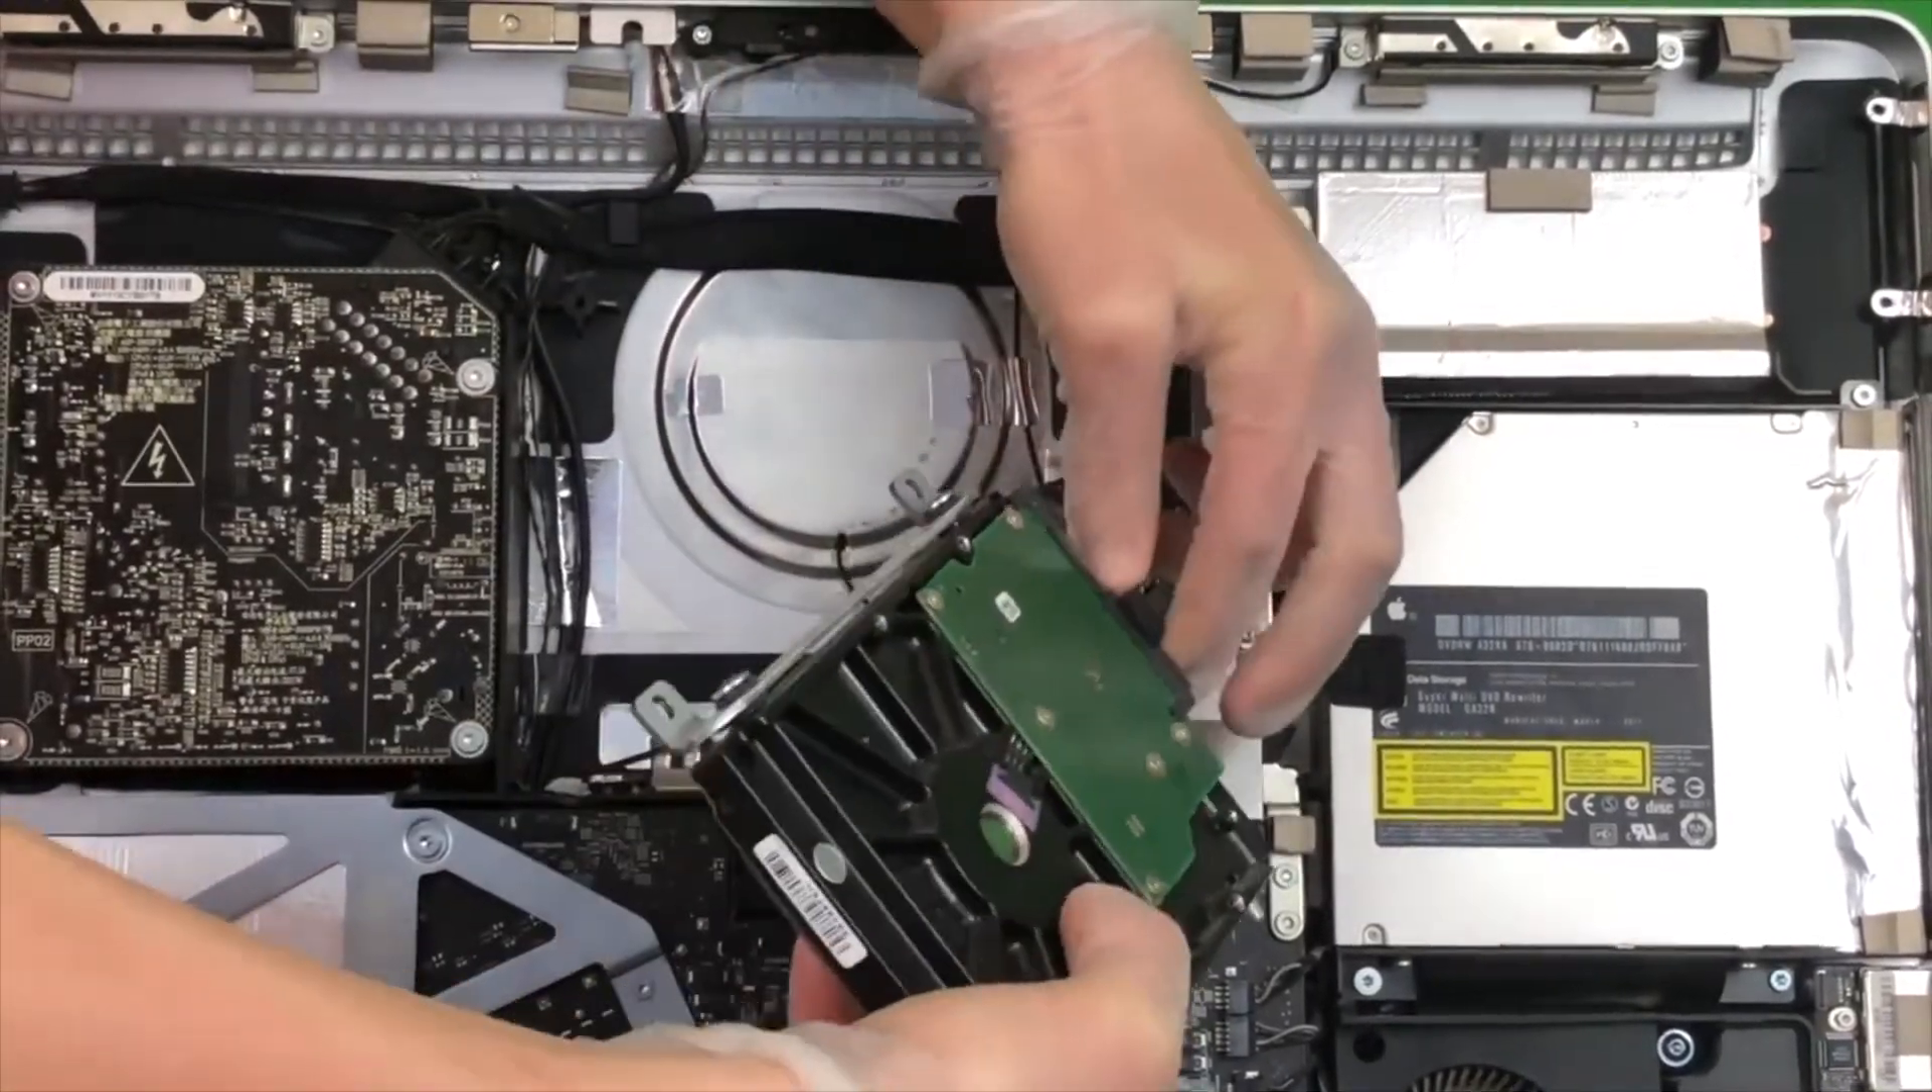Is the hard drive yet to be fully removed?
Yes.